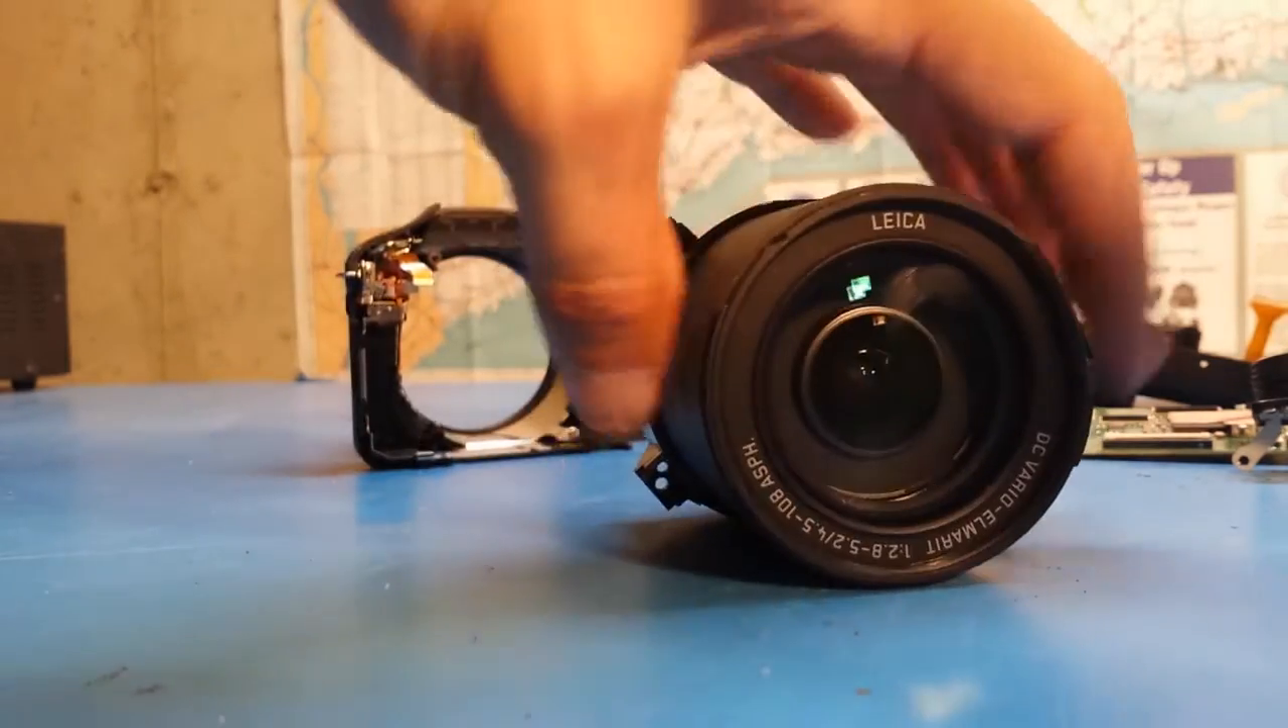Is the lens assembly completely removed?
Yes.